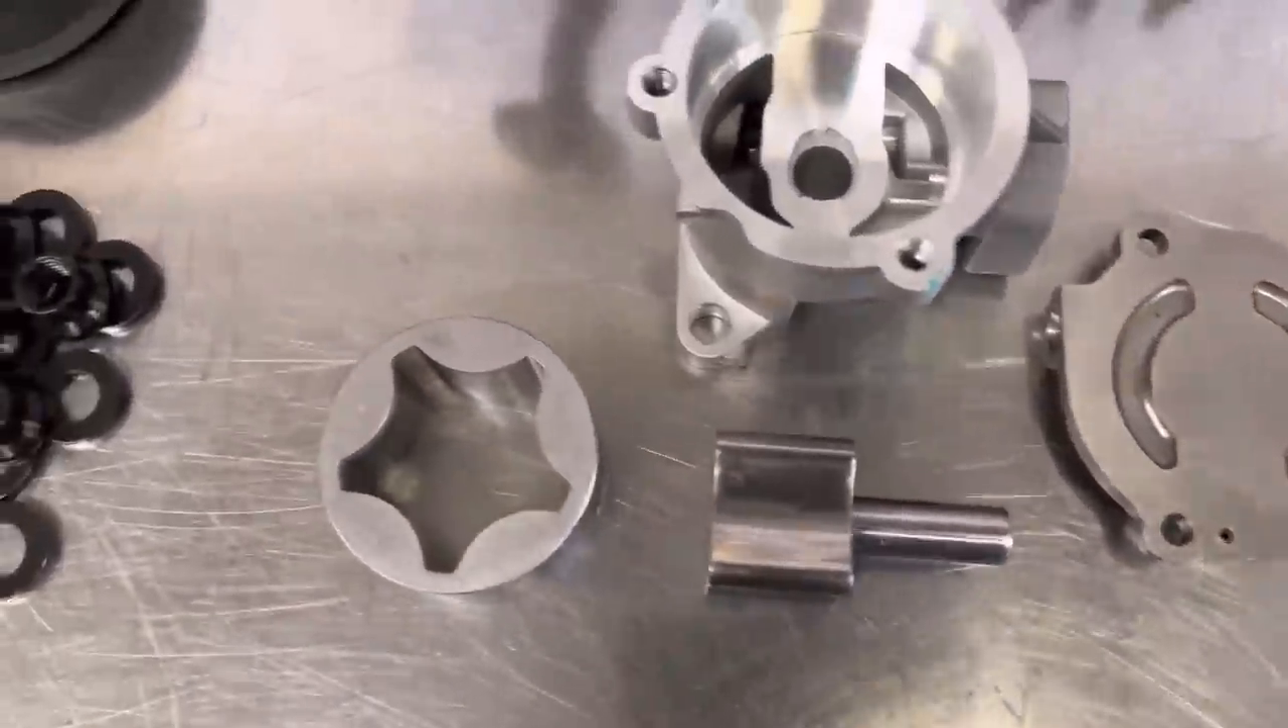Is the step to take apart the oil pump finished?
Yes.